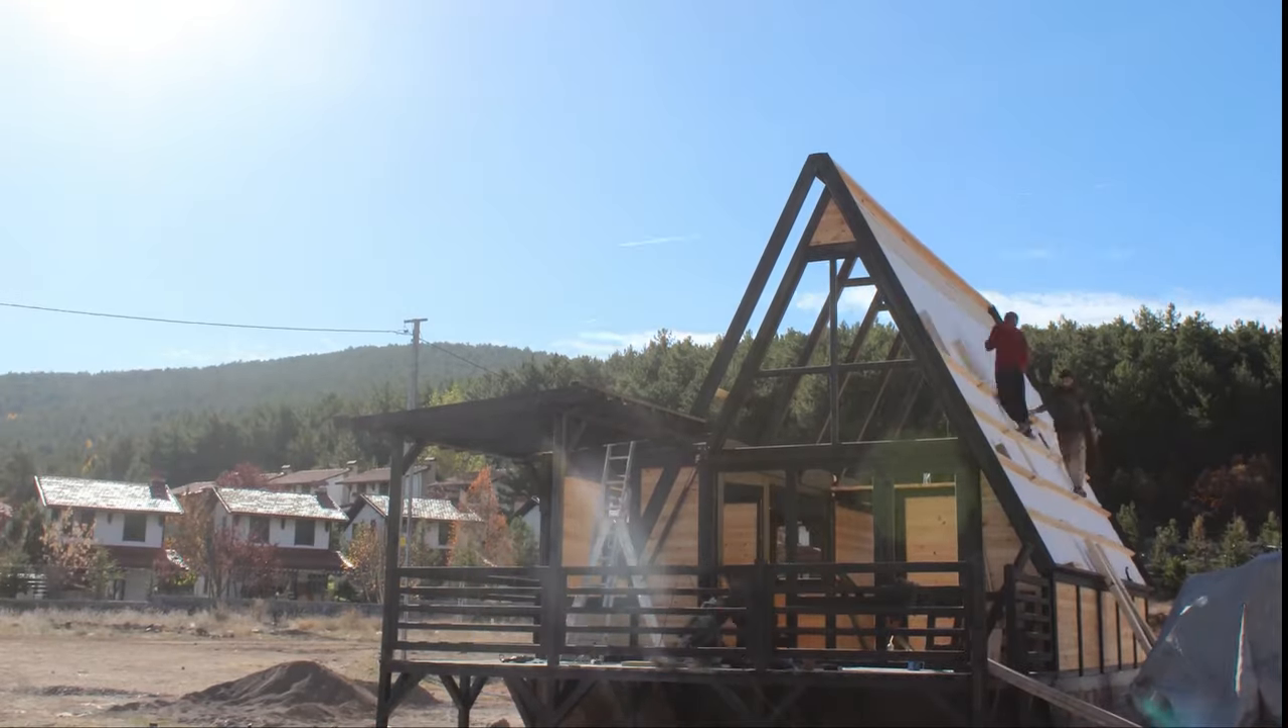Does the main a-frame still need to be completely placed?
No.